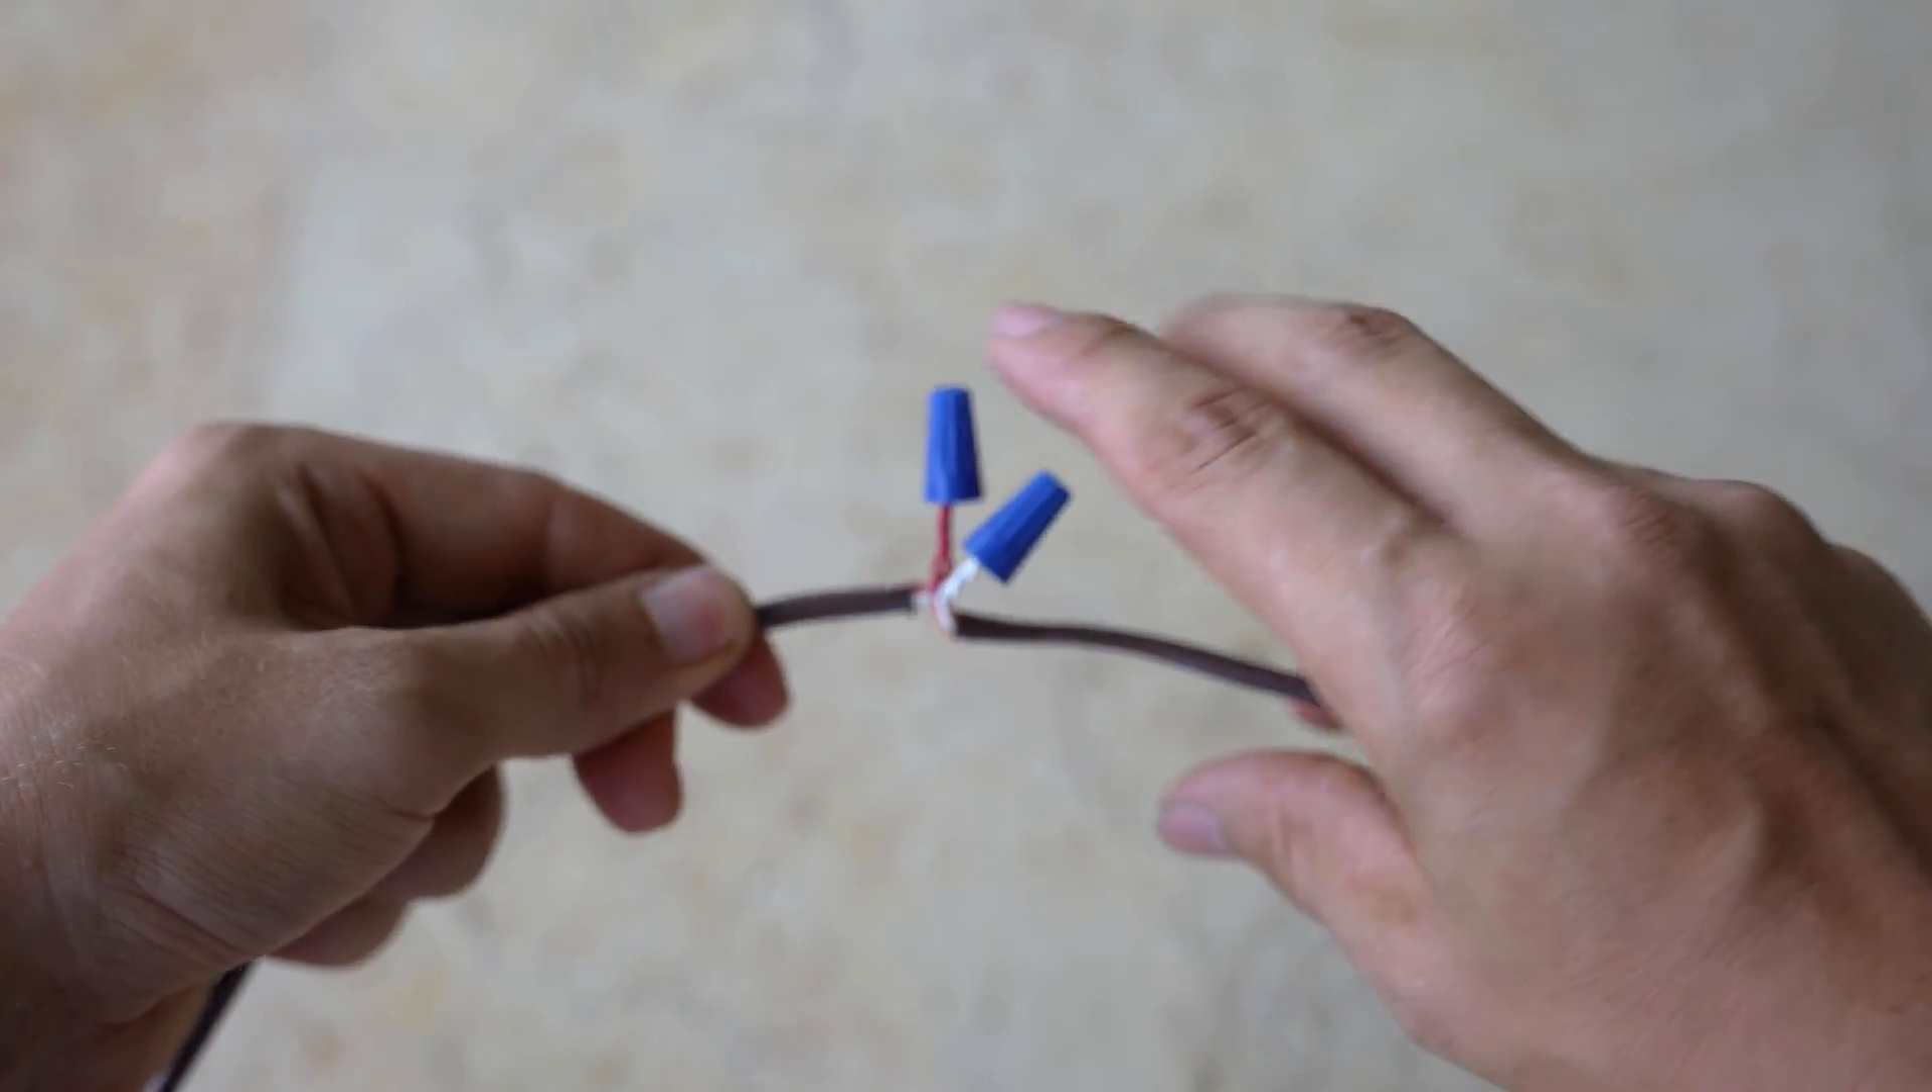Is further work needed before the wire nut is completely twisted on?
No.